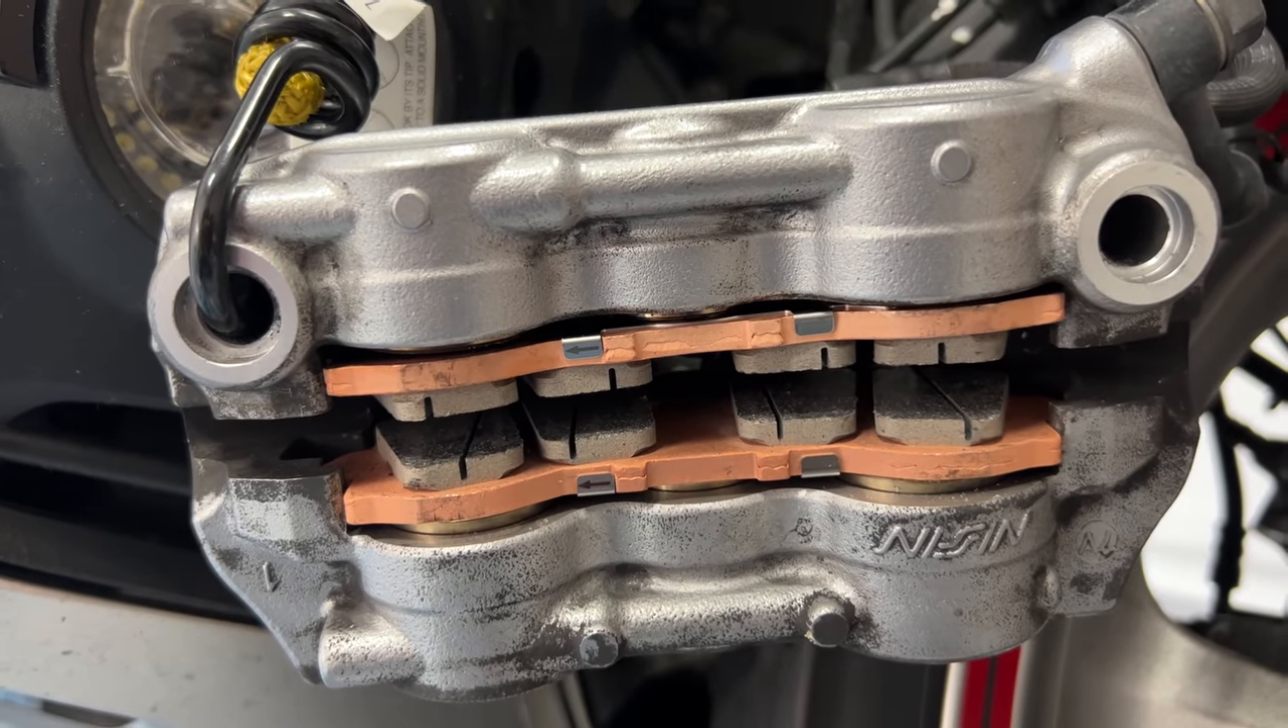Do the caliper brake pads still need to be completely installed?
No.